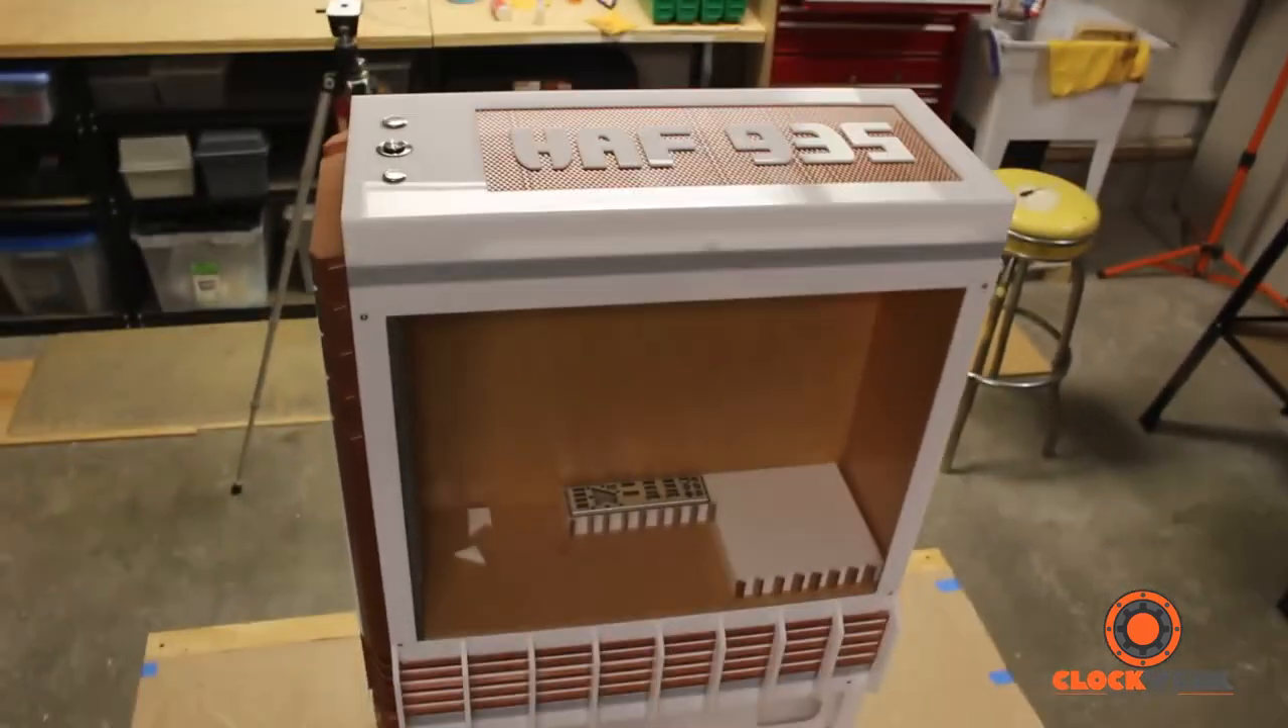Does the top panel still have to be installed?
No.